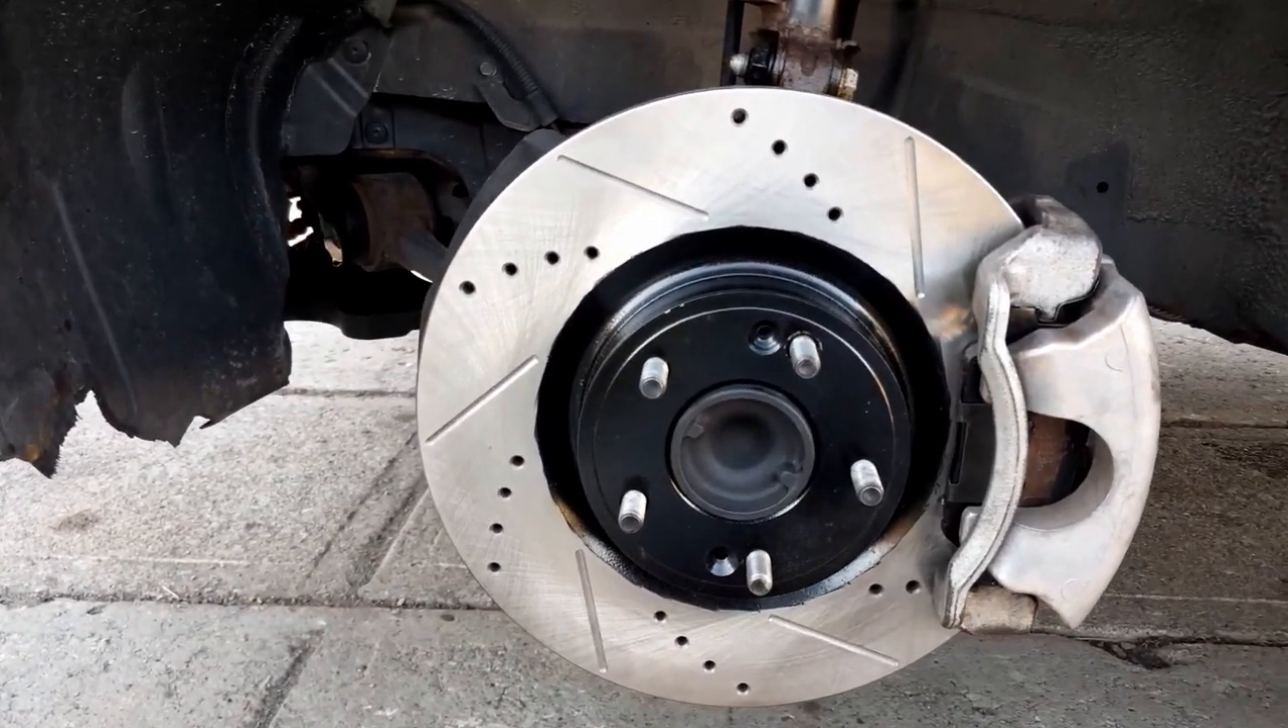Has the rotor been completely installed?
Yes.